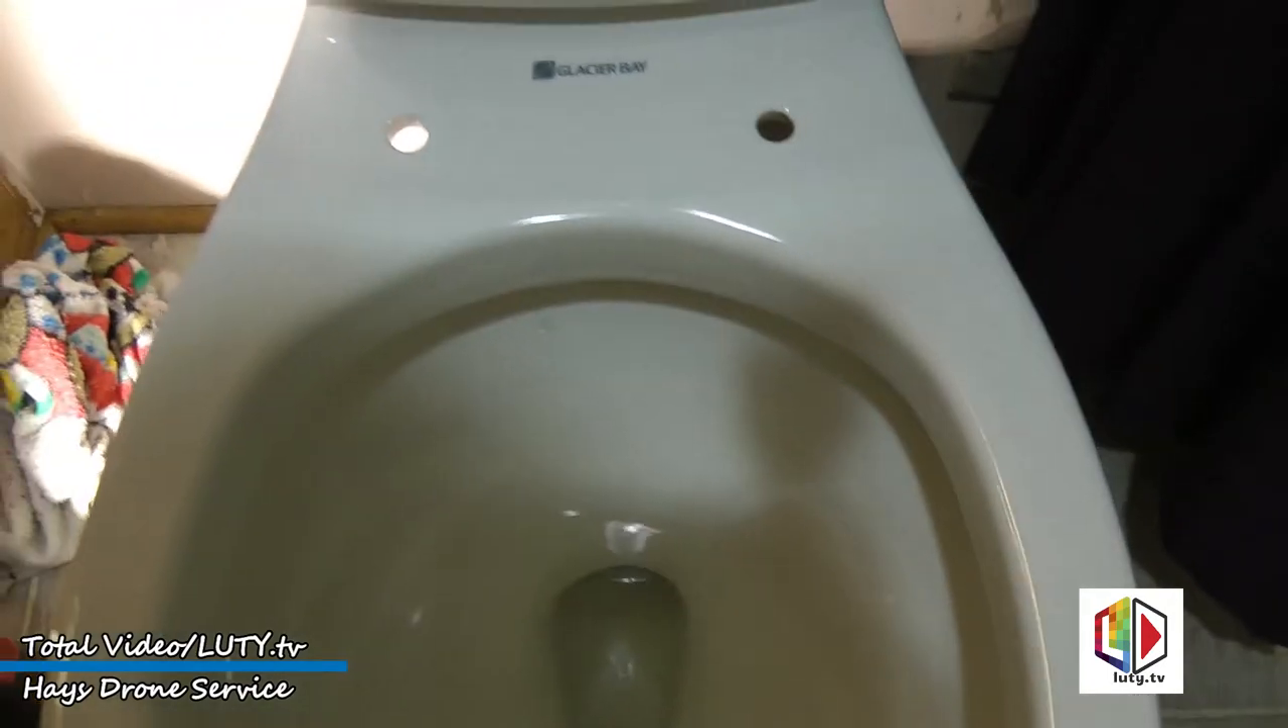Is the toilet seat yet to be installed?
Yes.